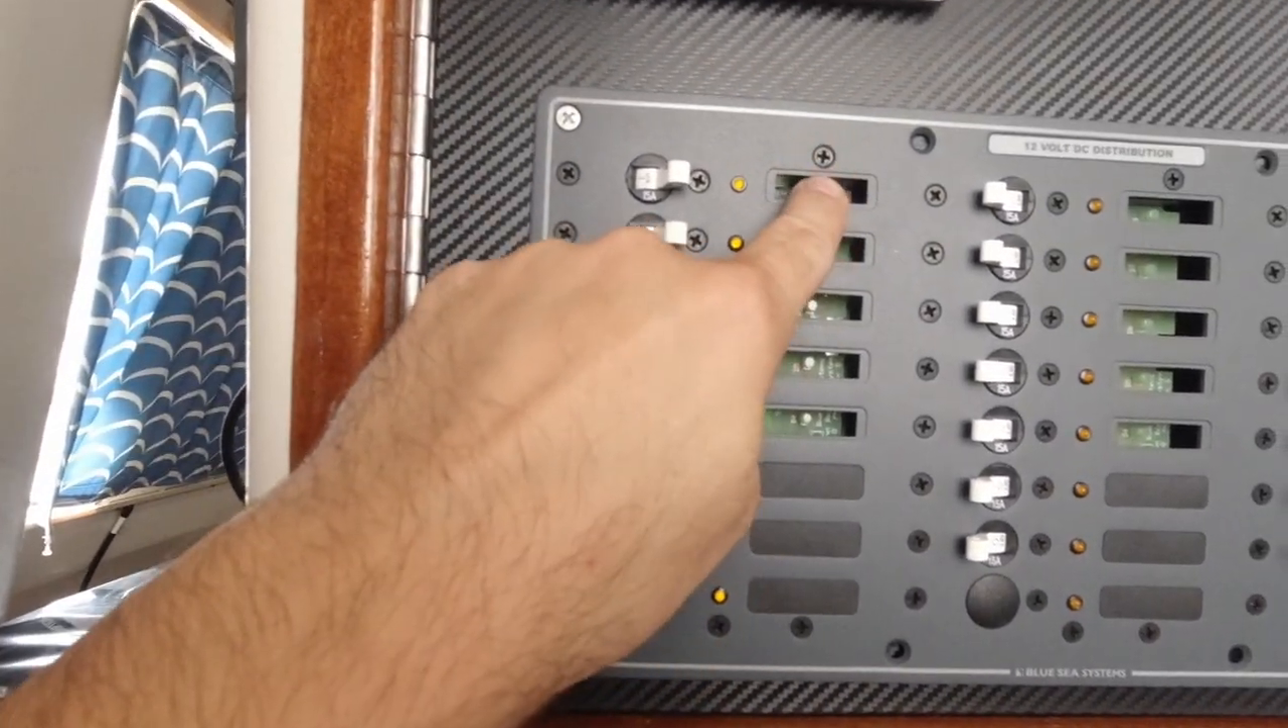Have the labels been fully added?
No.